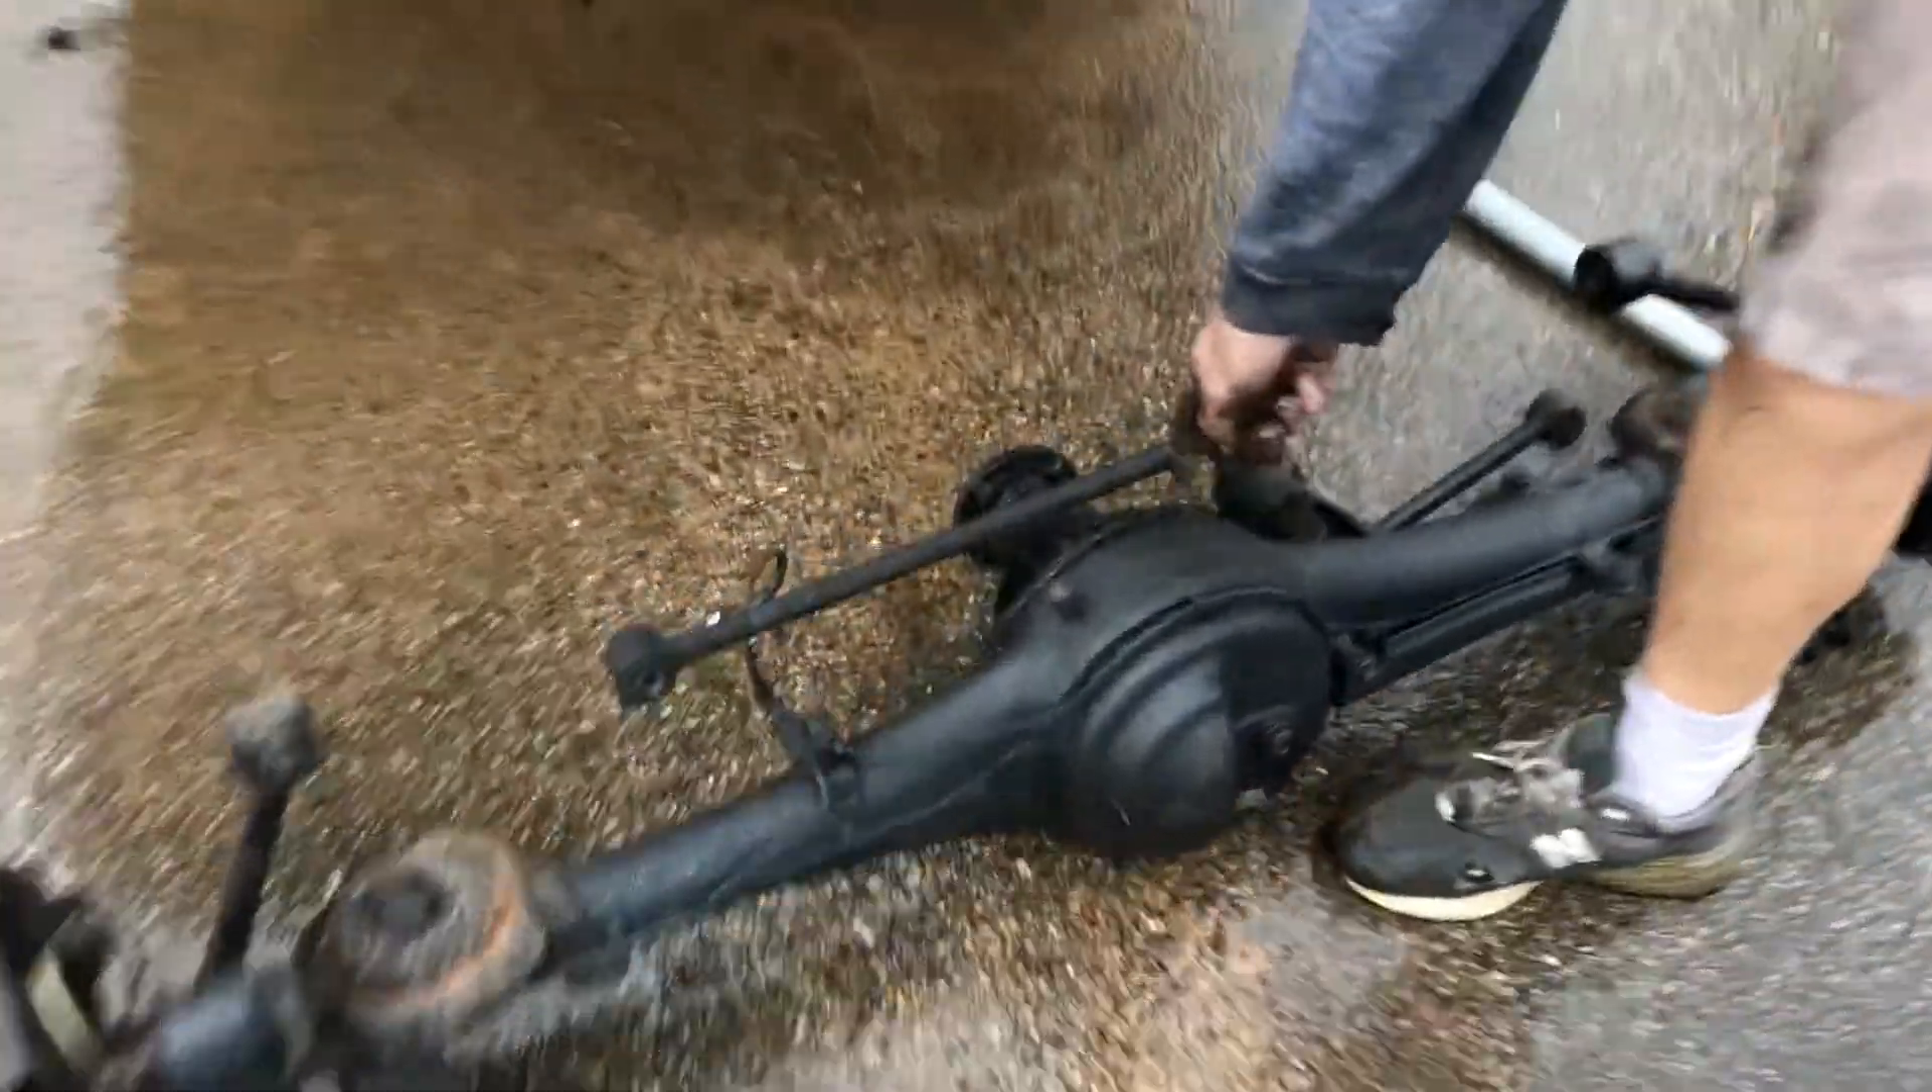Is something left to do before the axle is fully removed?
No.